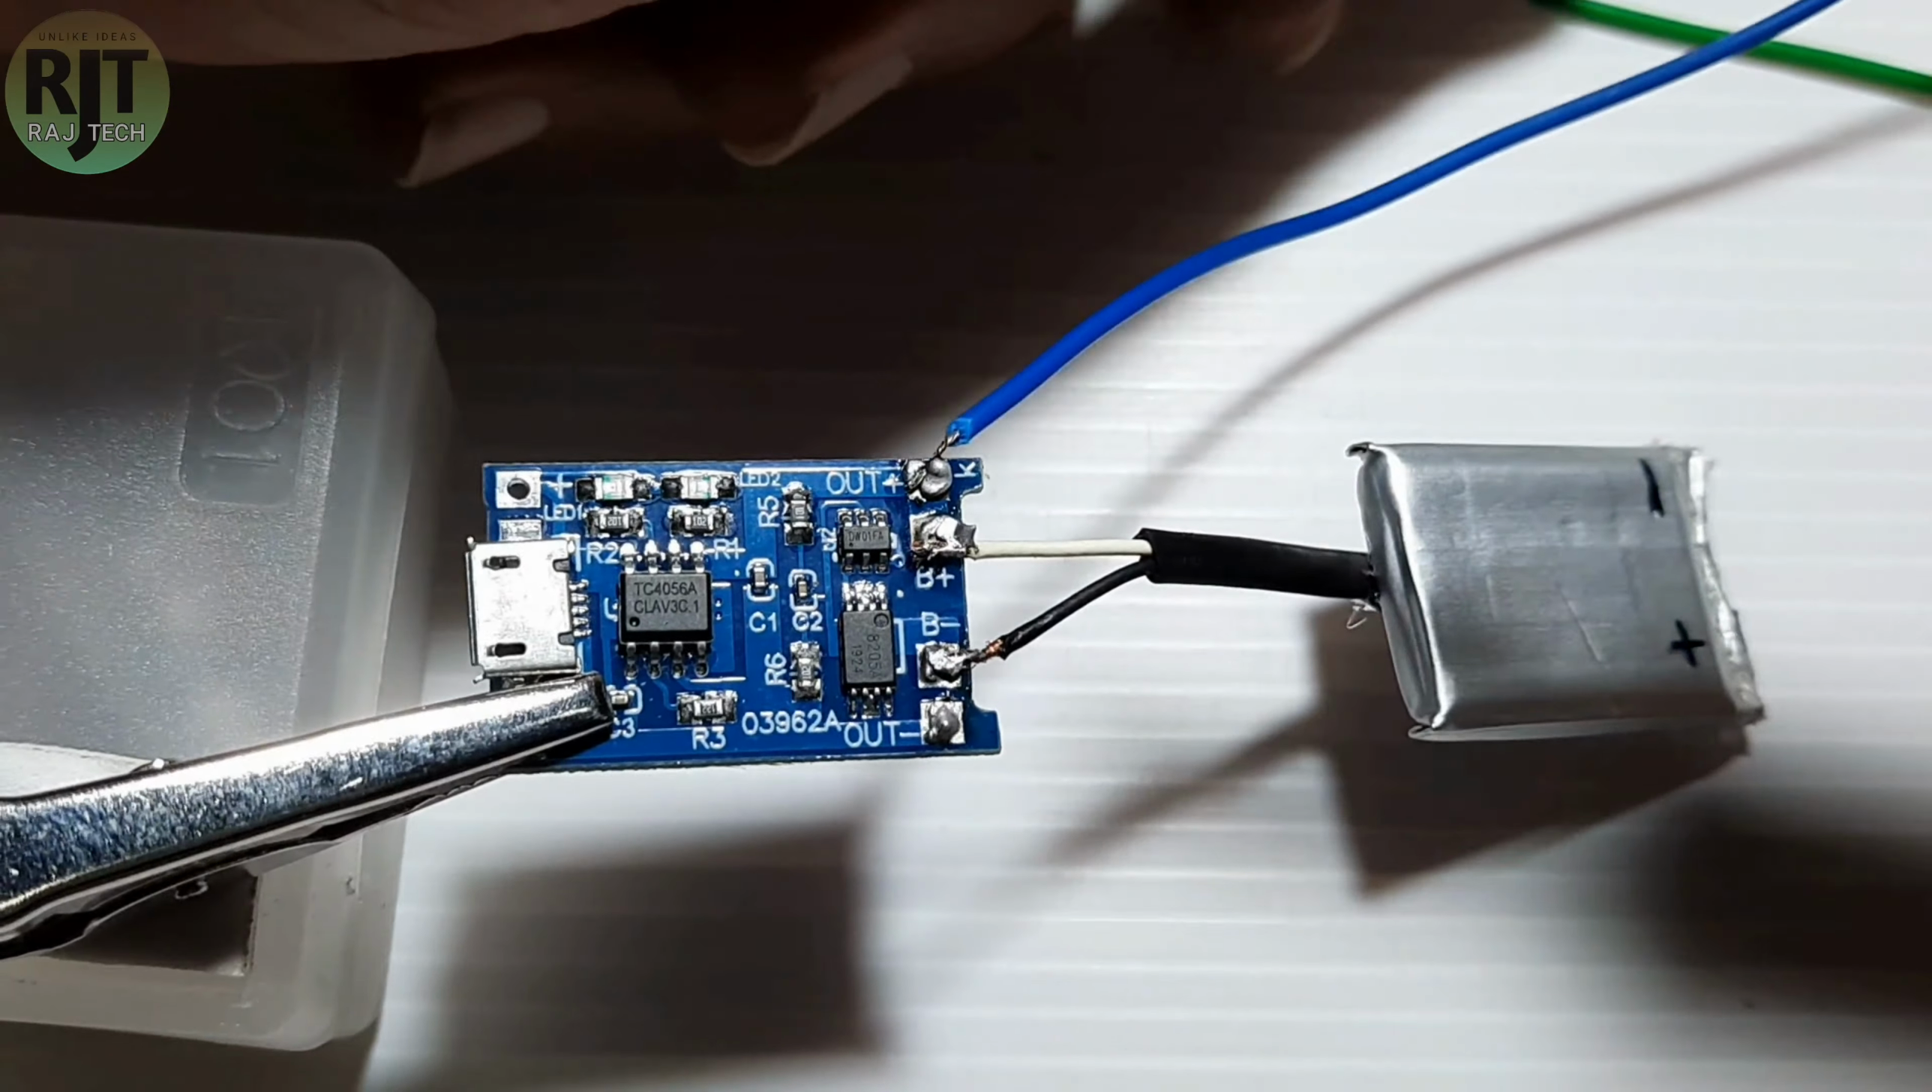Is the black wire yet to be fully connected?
No.